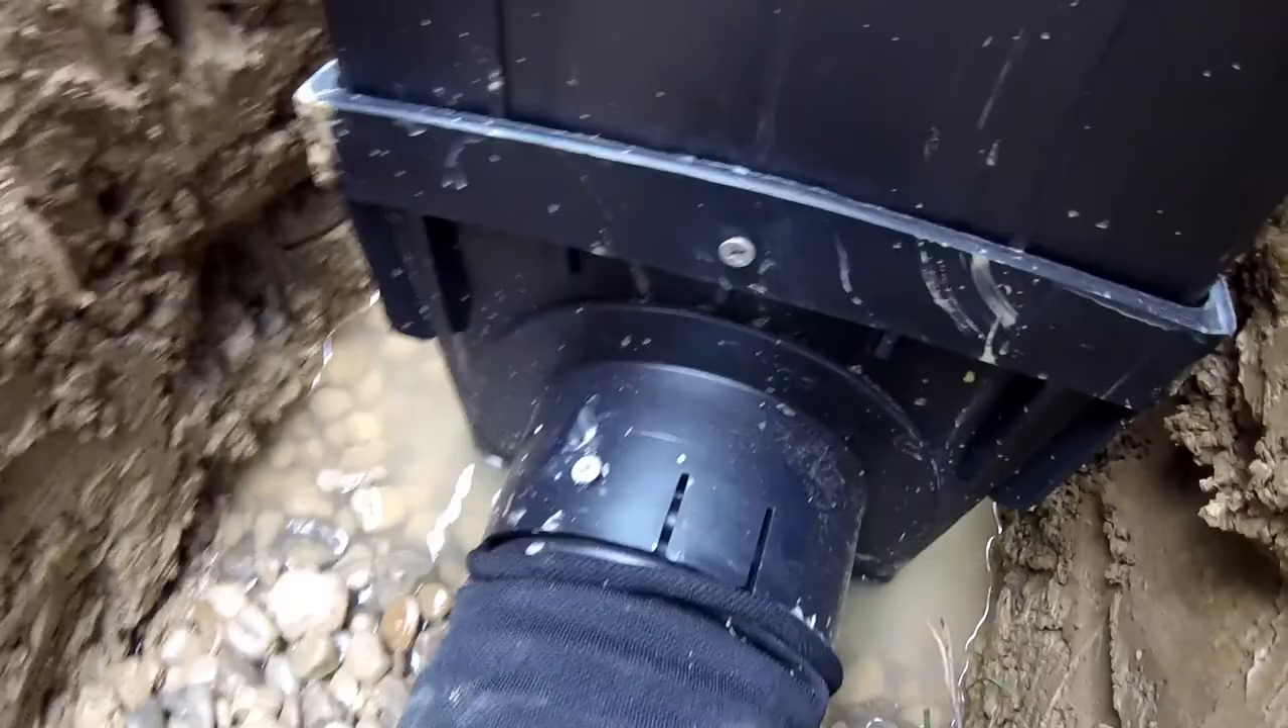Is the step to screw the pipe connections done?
Yes.